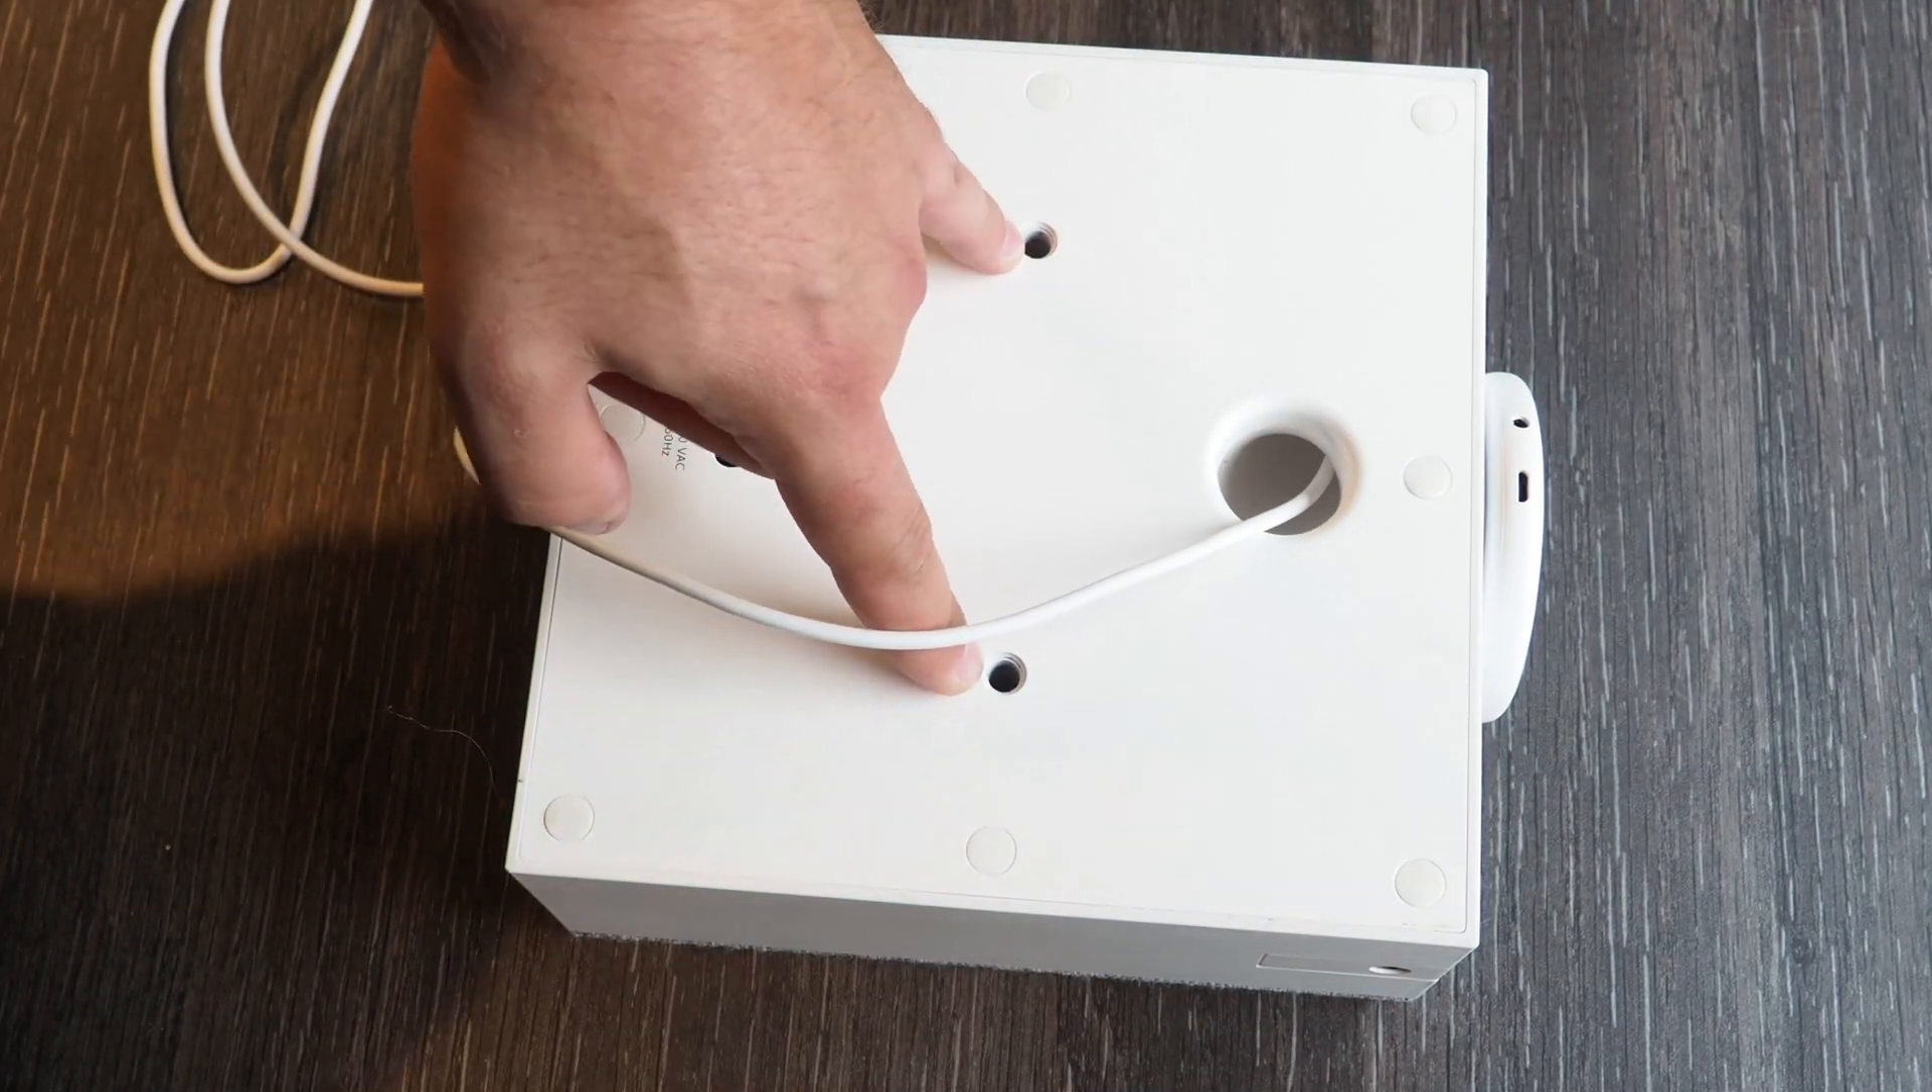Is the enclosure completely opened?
No.